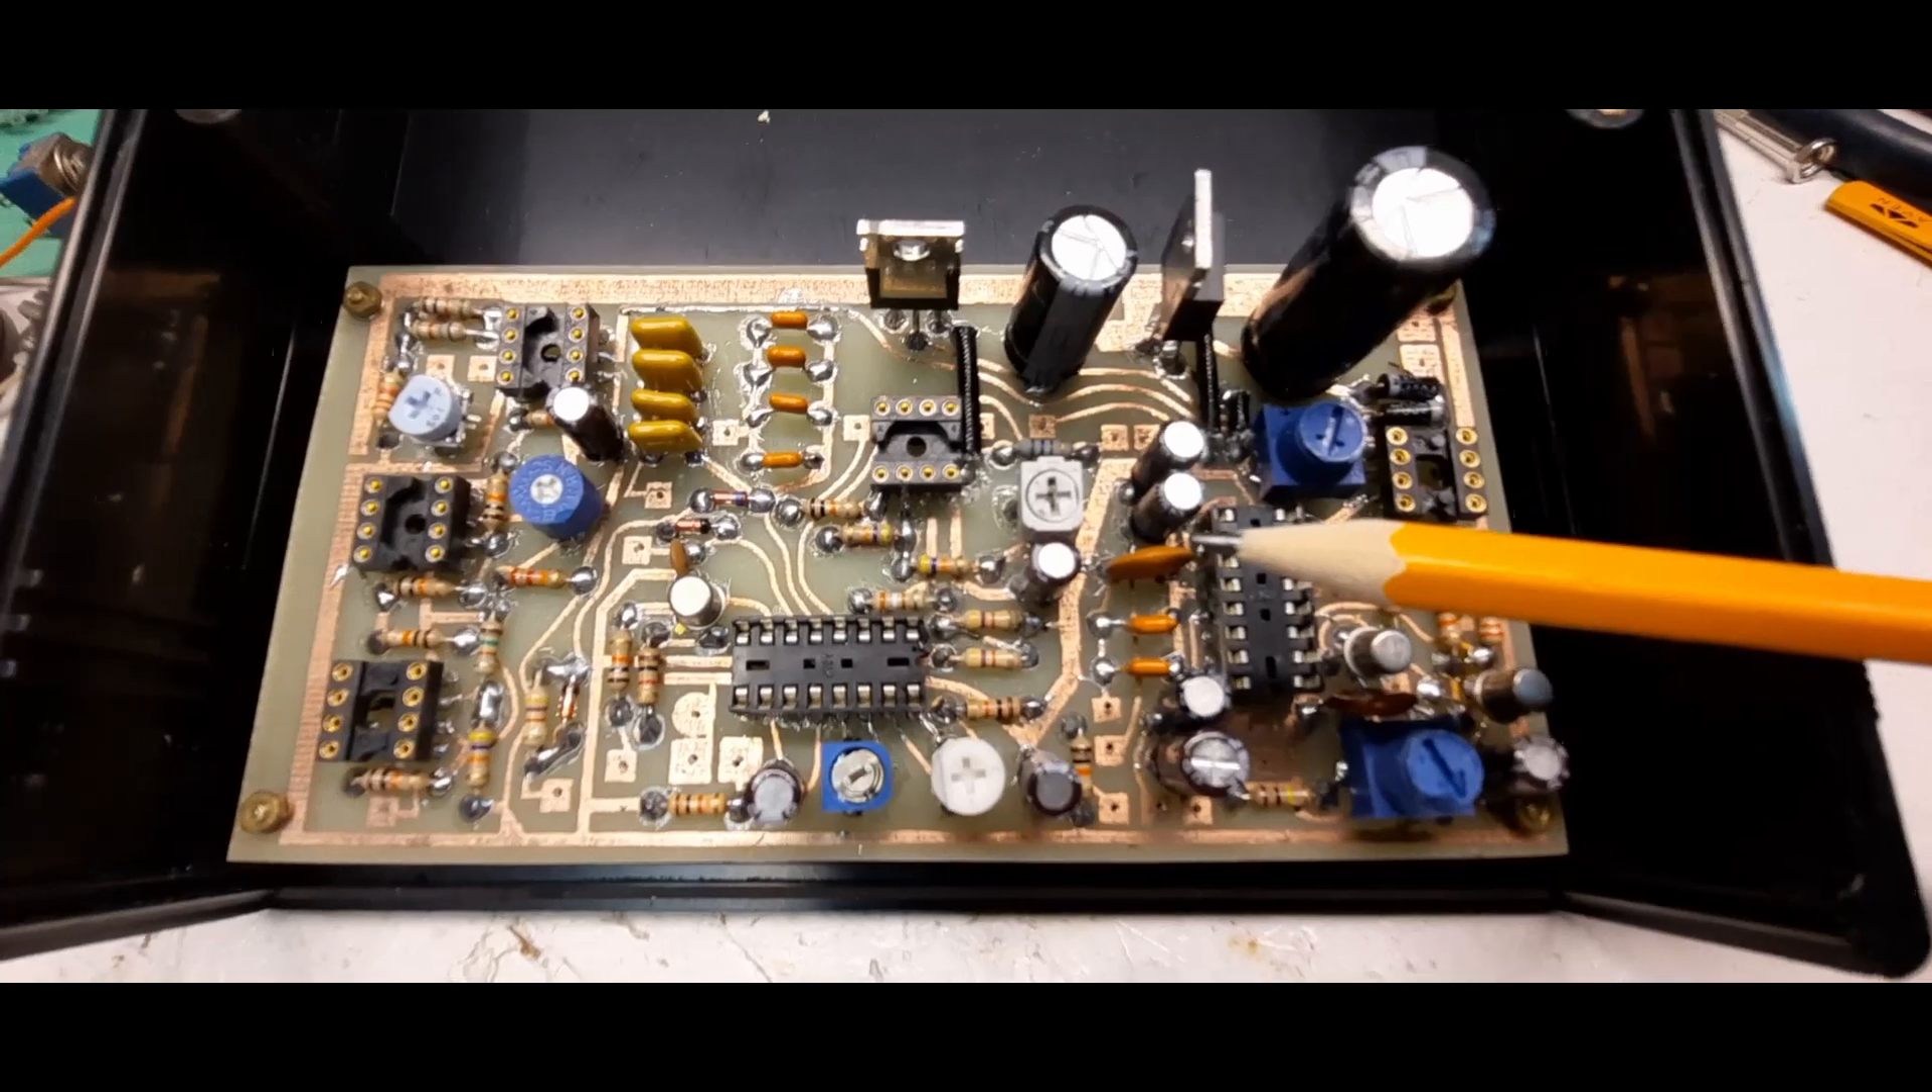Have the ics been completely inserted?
No.